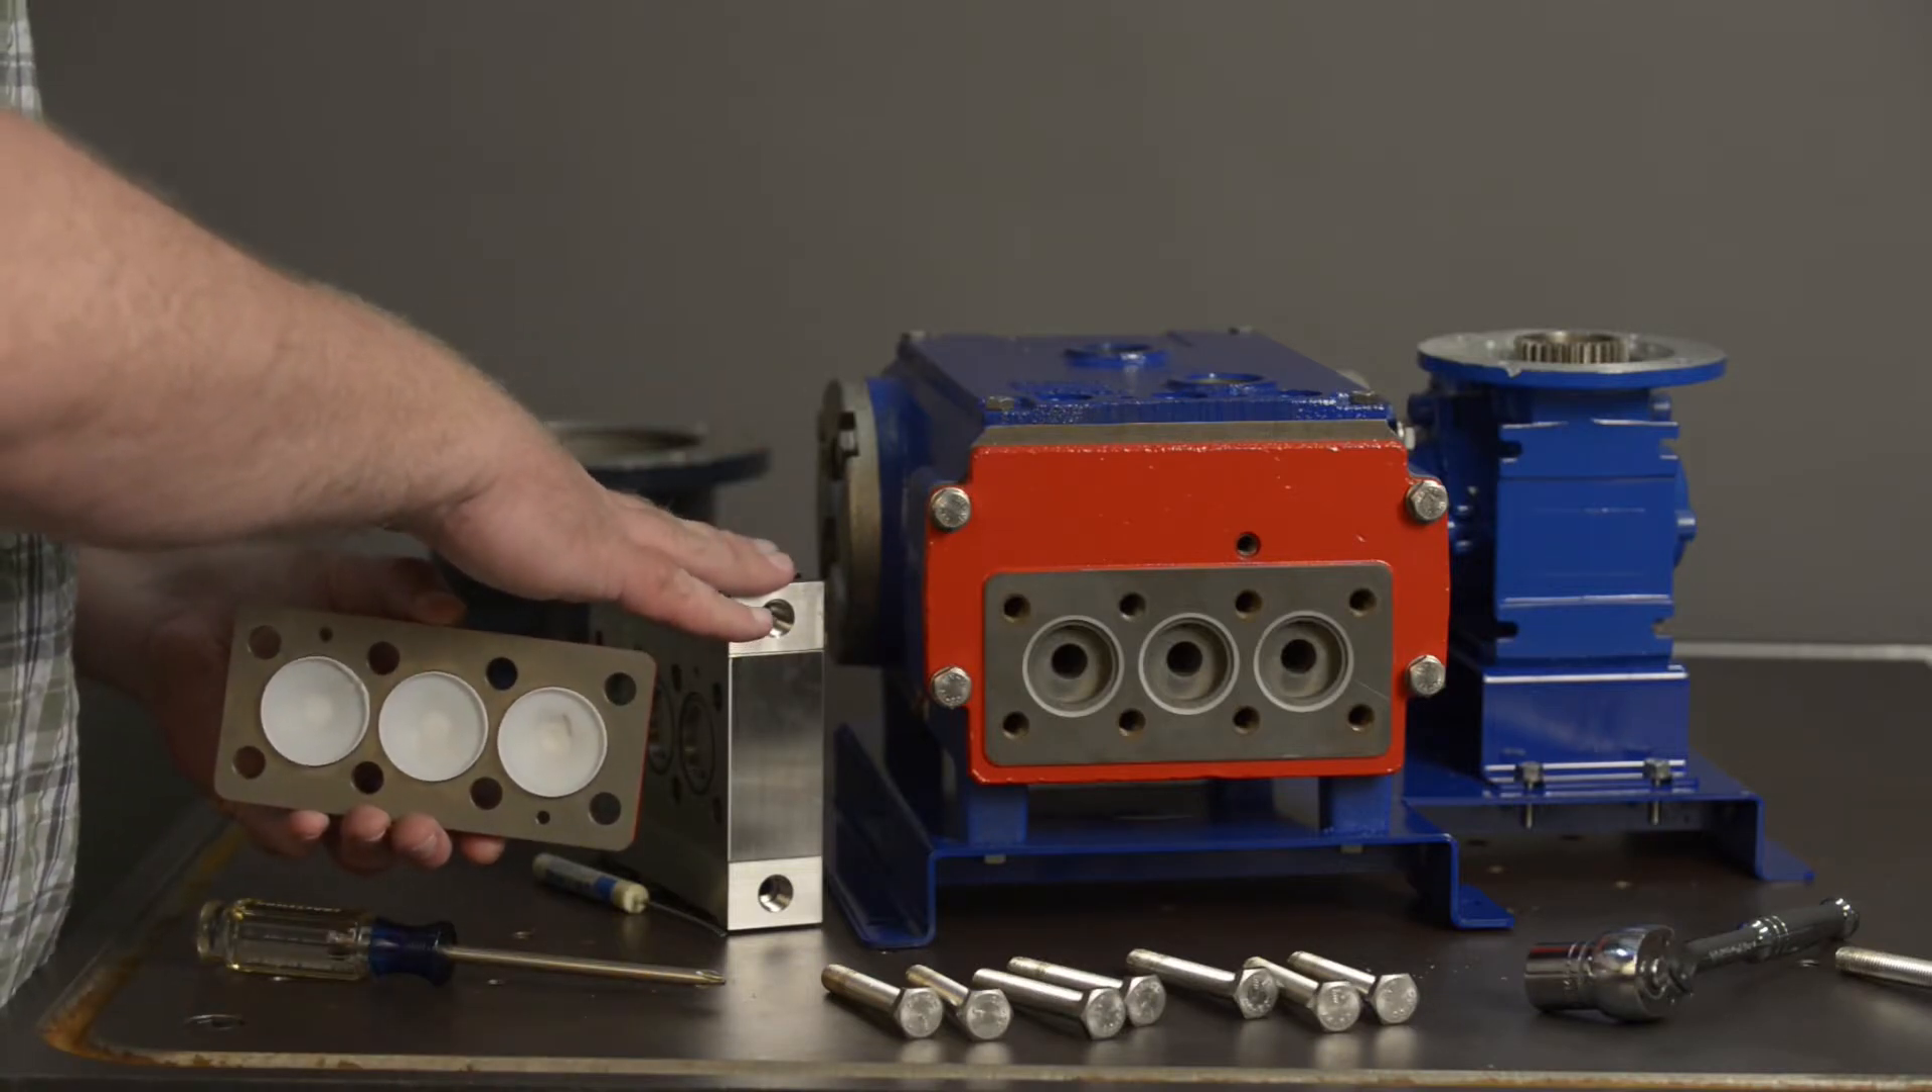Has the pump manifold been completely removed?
Yes.